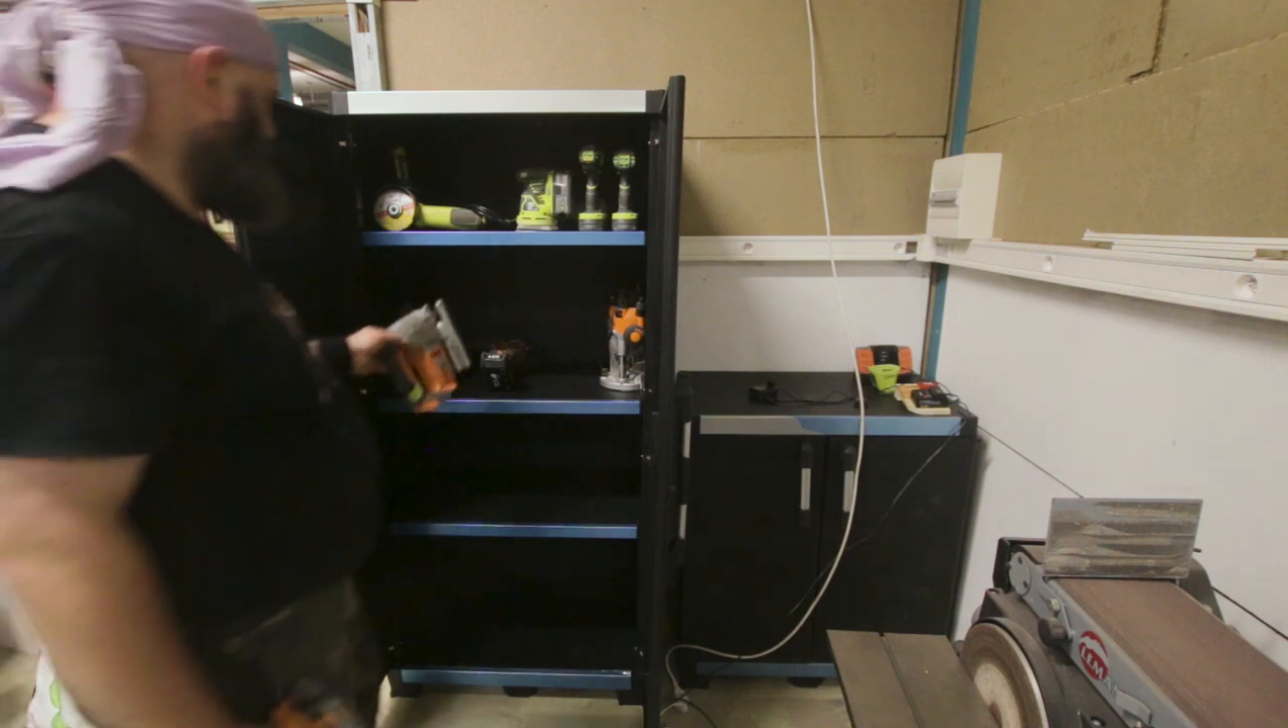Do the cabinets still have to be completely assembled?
No.